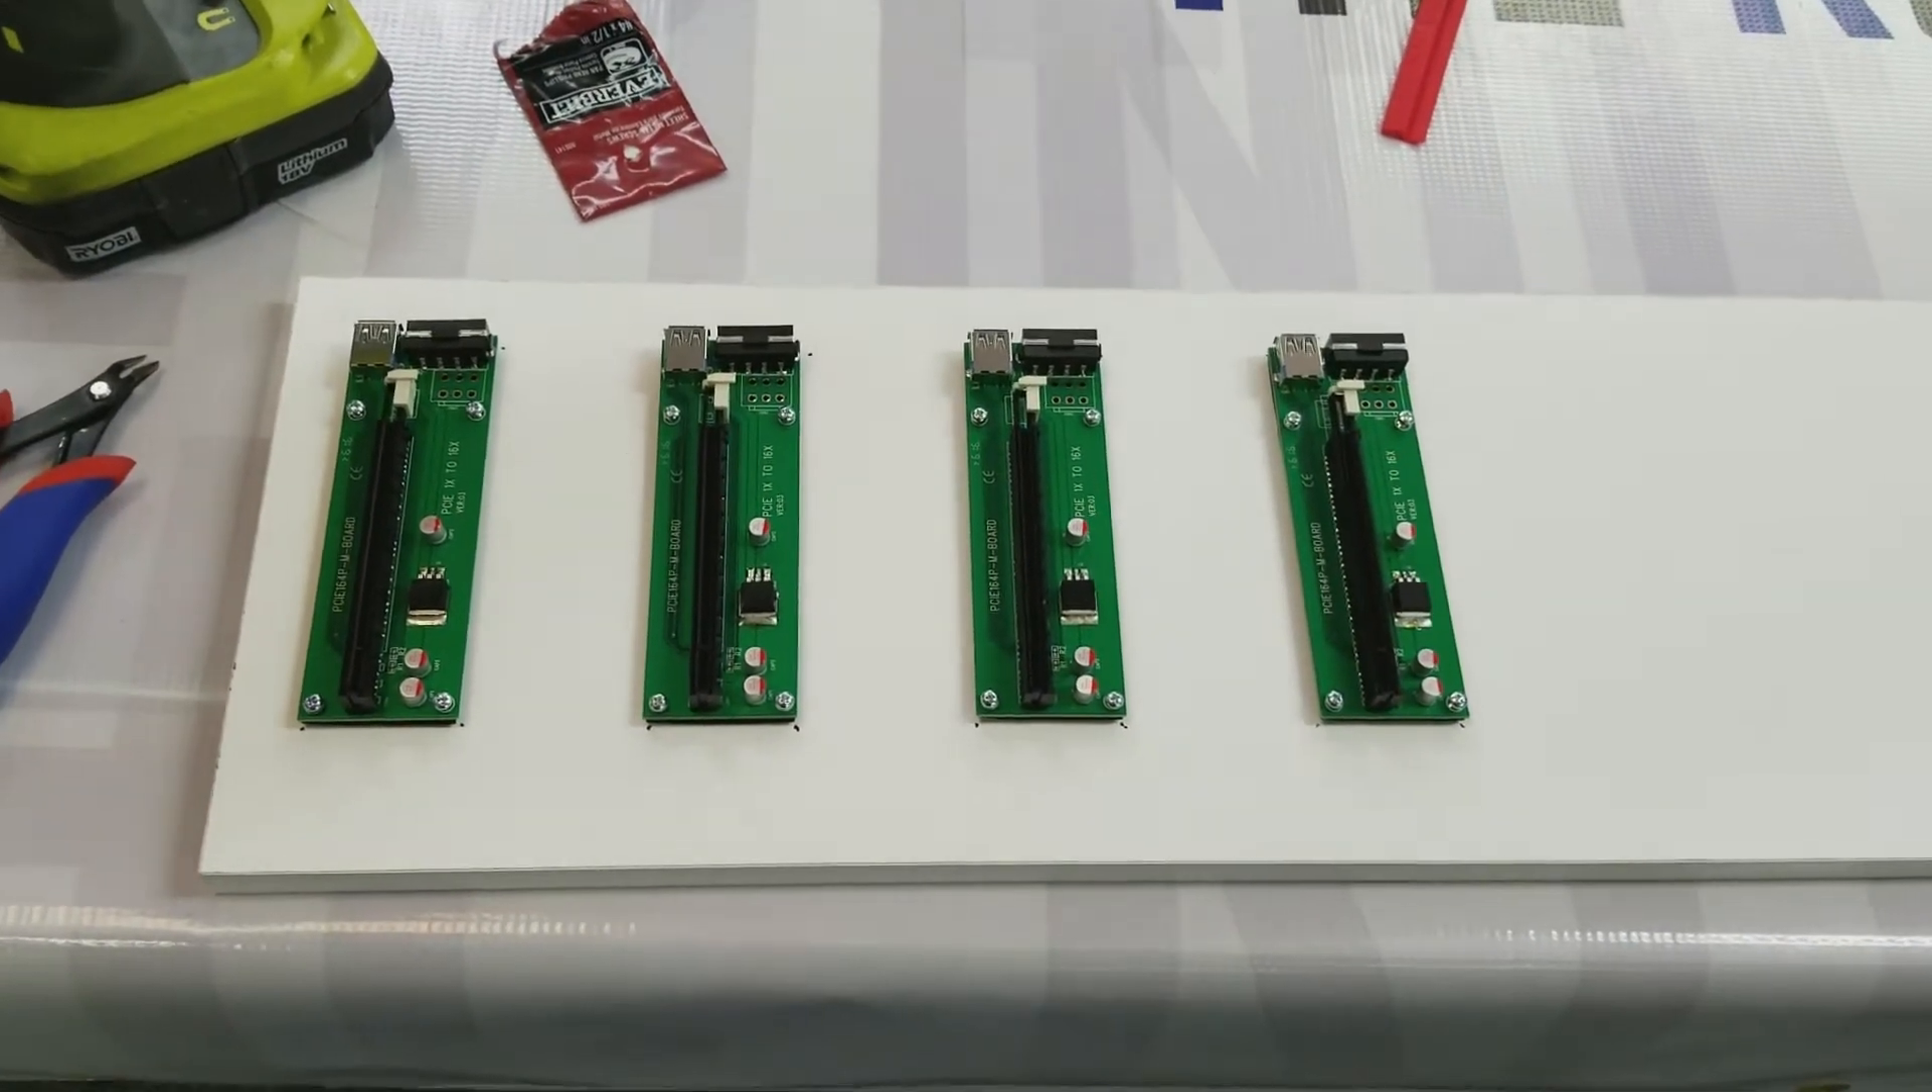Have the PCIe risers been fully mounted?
Yes.